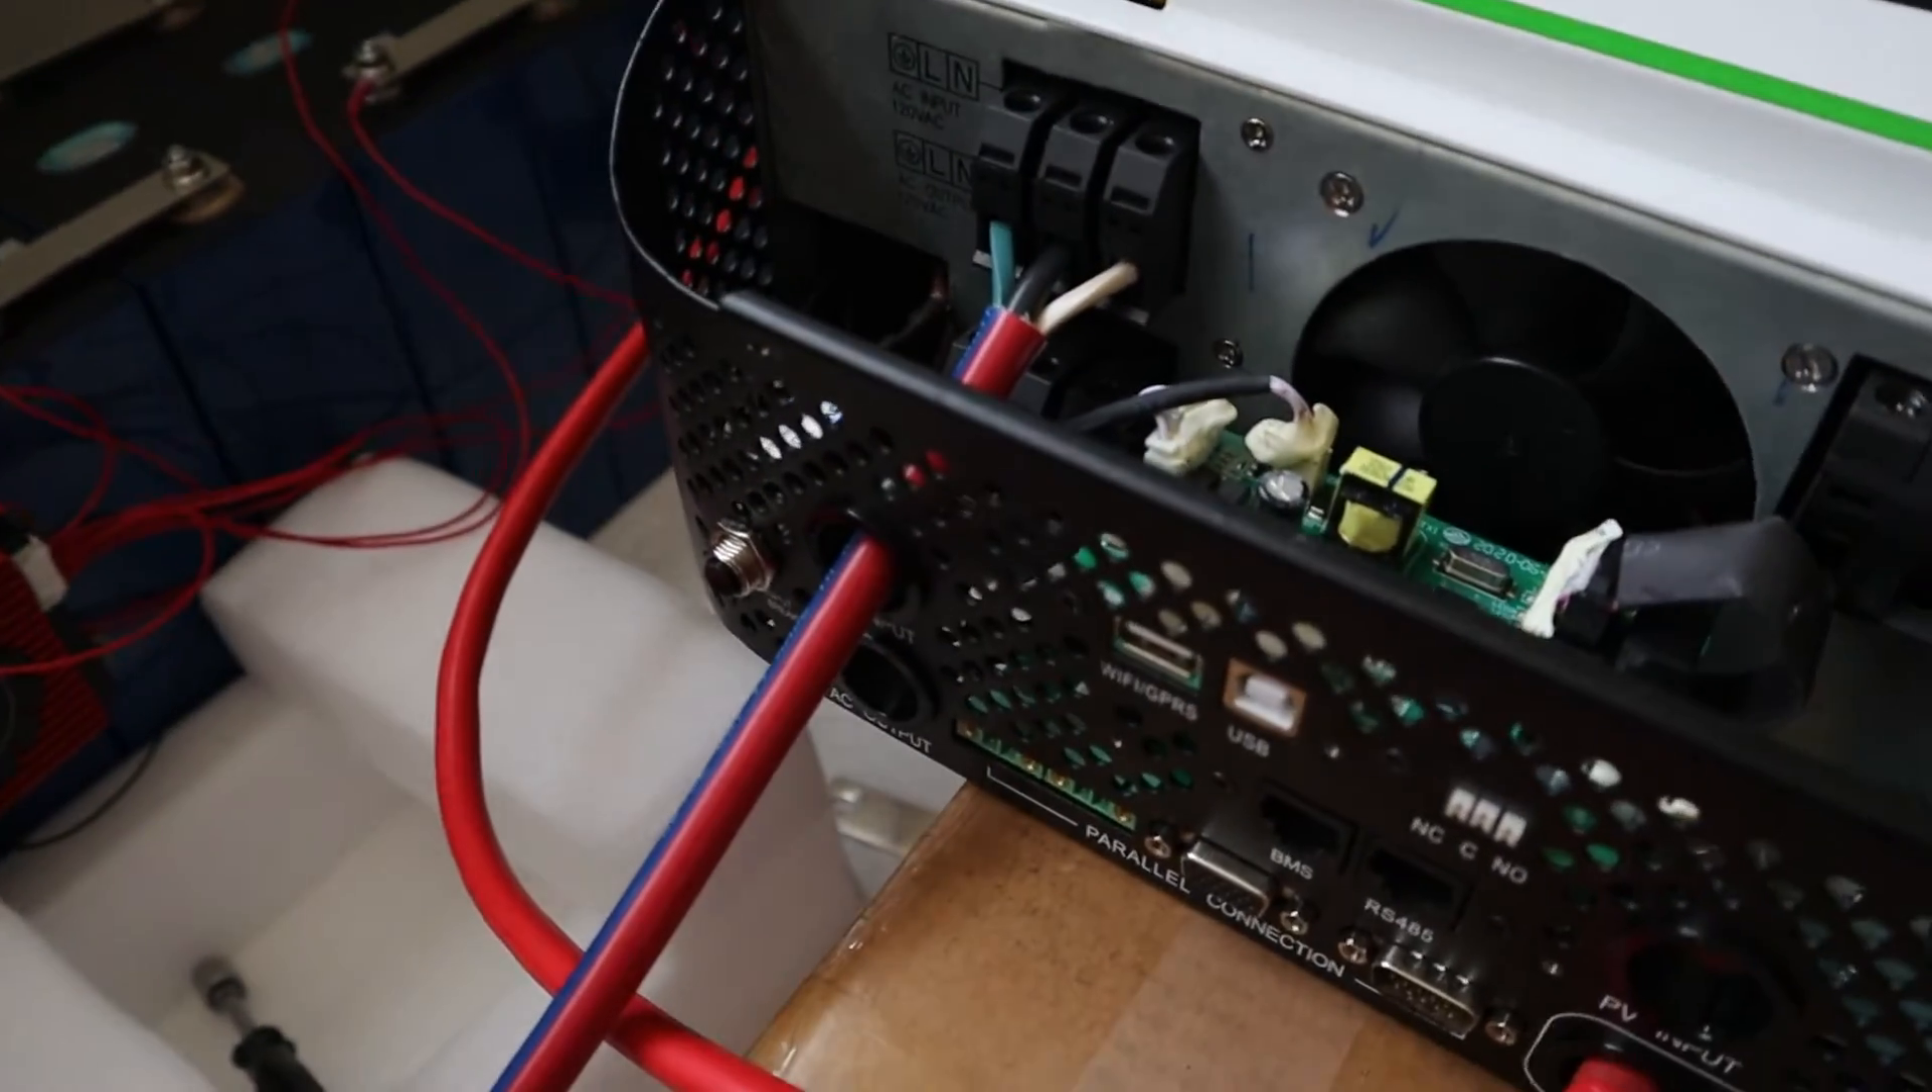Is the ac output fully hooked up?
No.